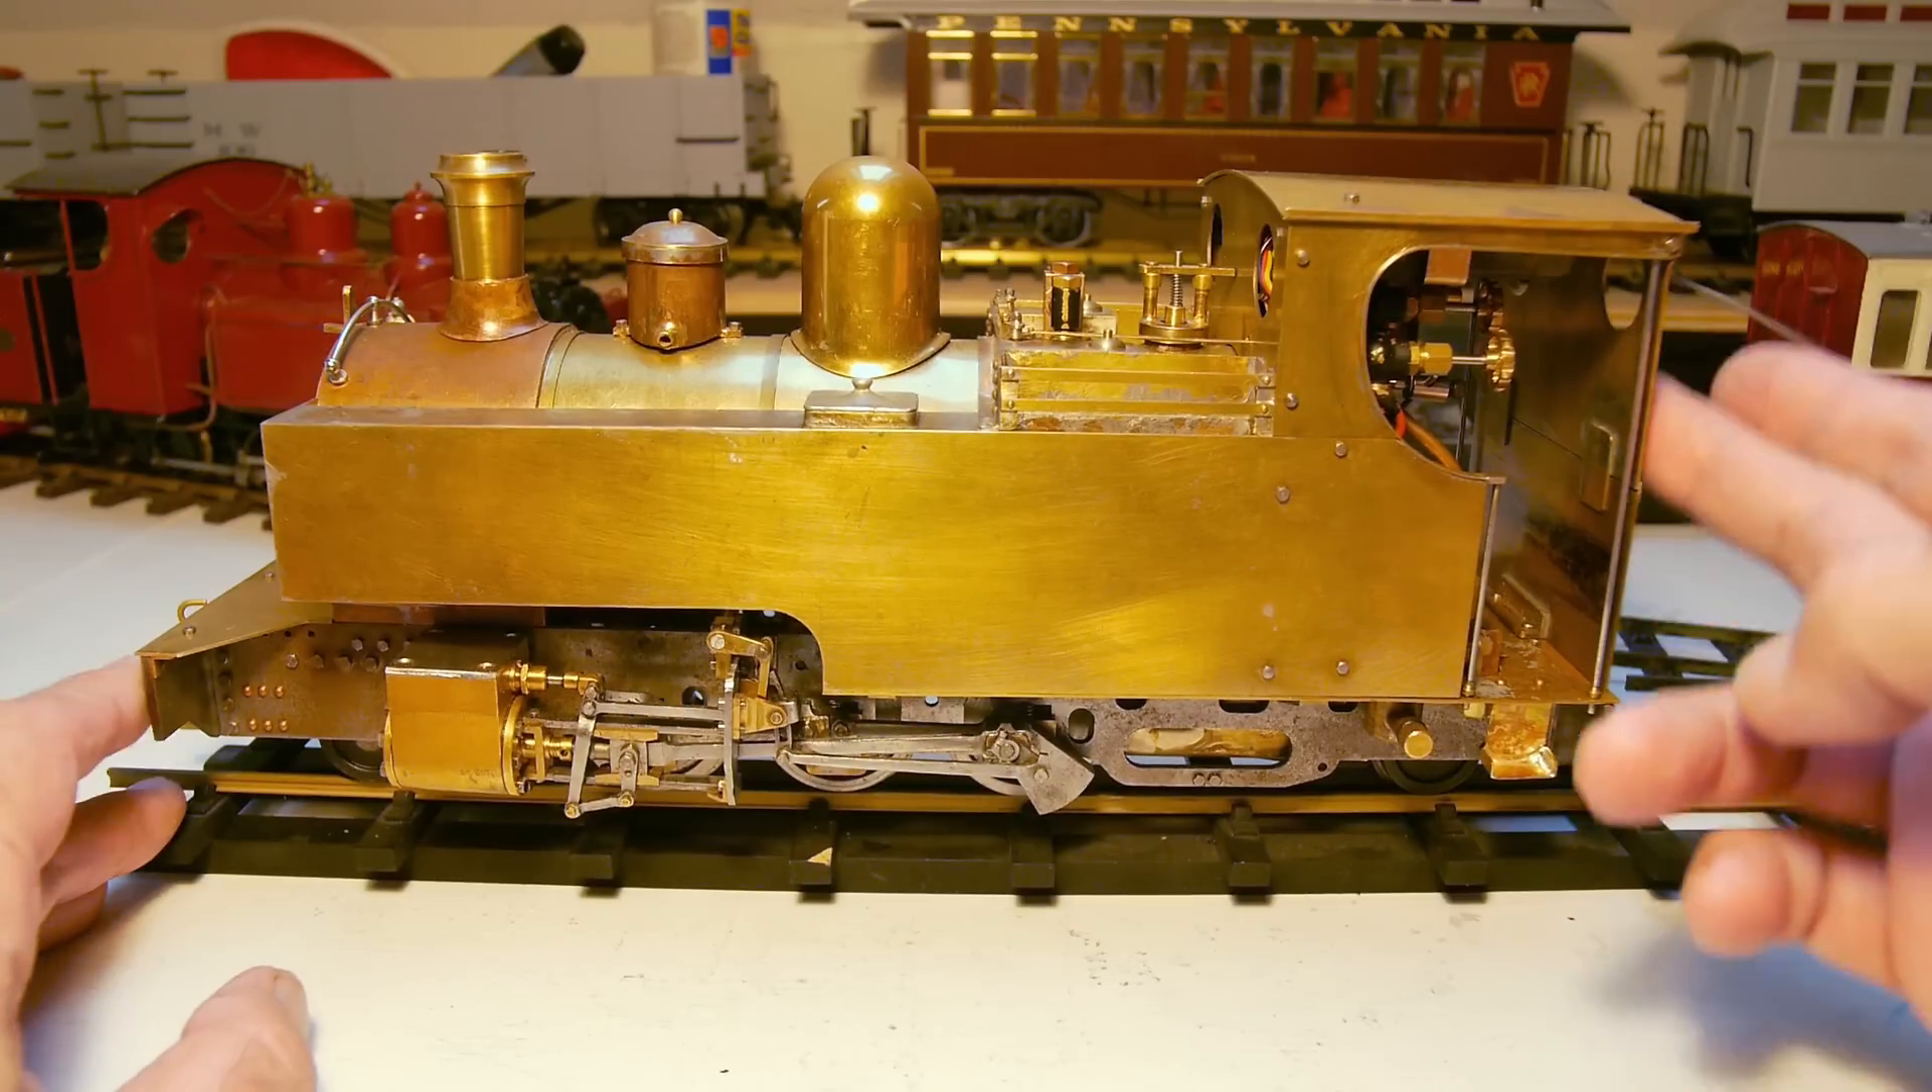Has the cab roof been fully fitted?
Yes.